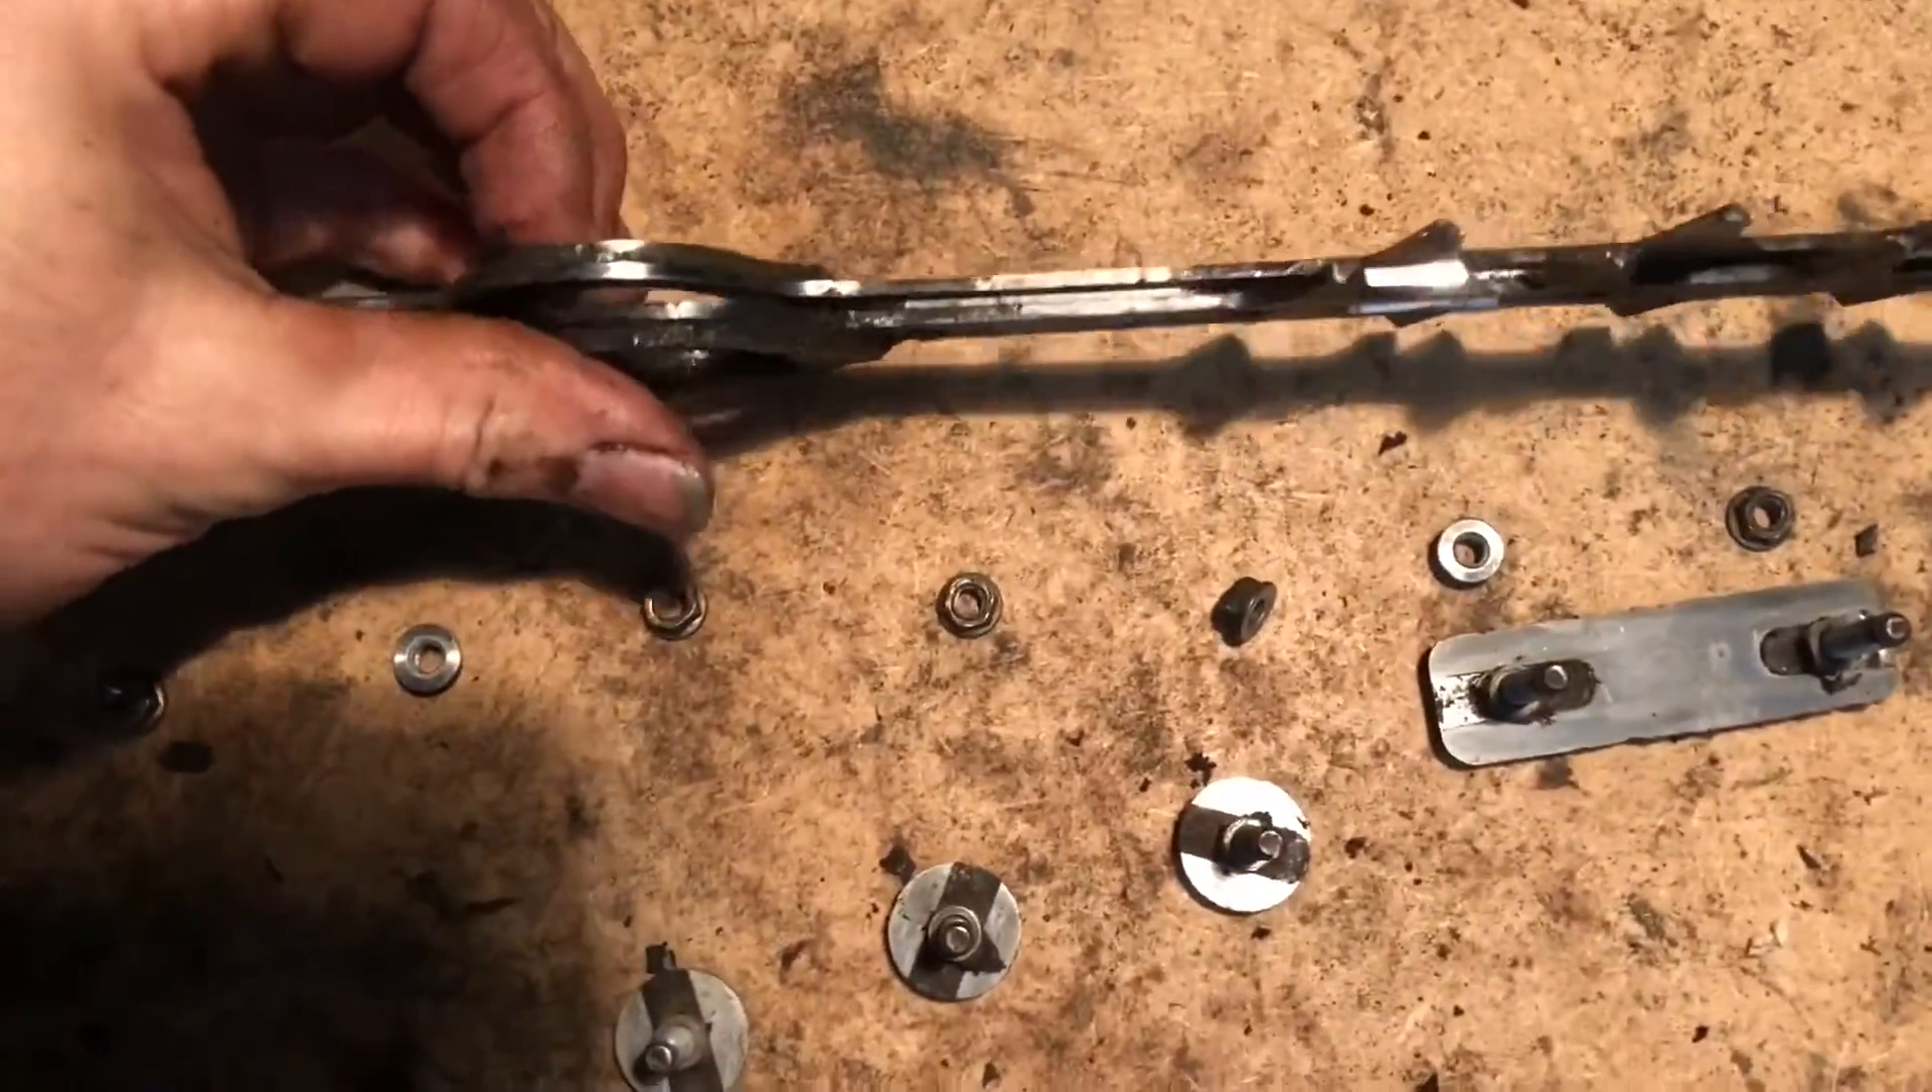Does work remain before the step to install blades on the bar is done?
Yes.